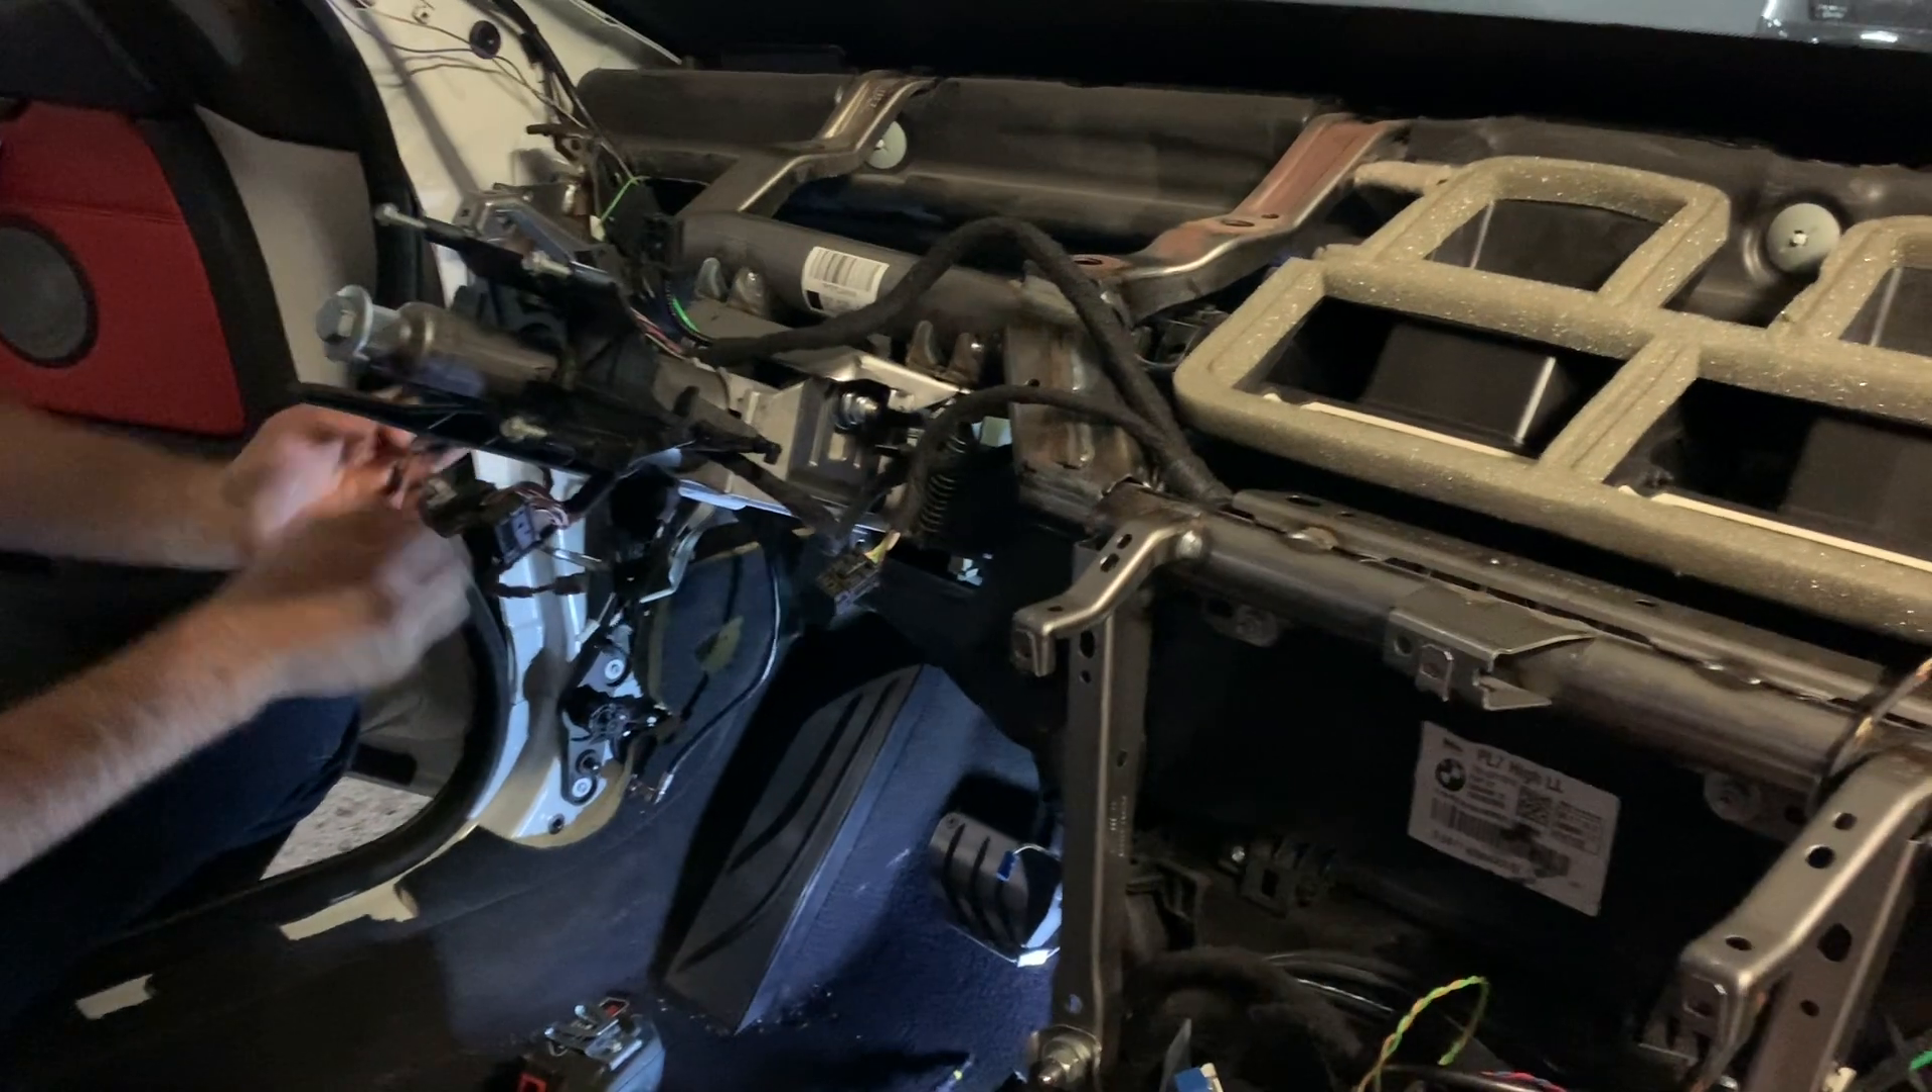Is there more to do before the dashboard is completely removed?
No.